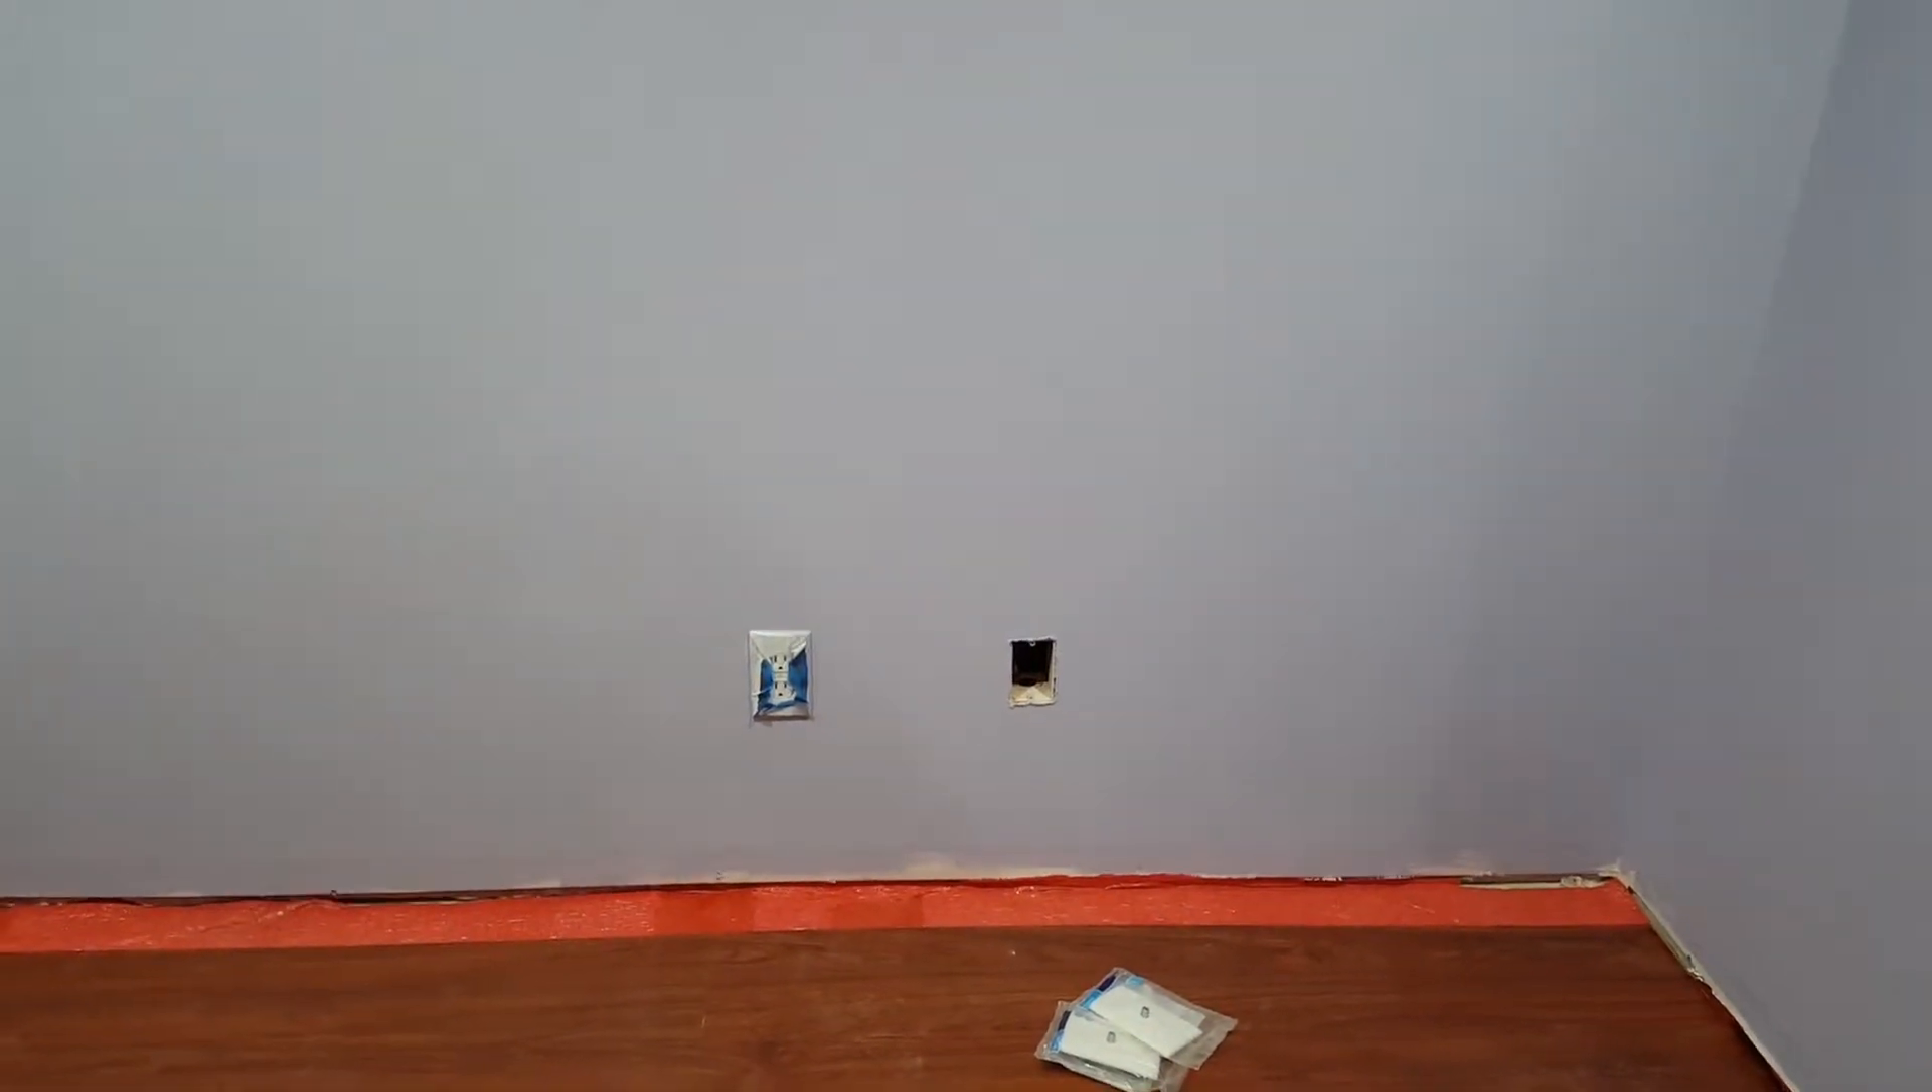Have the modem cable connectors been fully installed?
No.